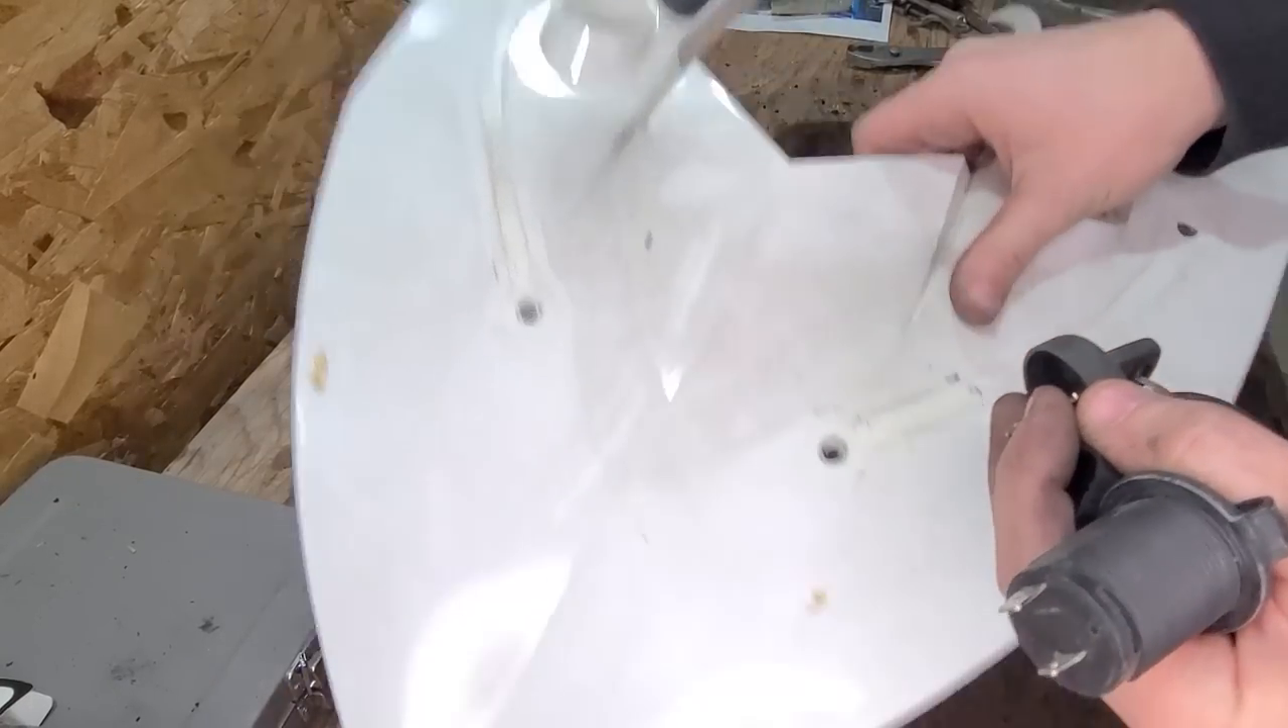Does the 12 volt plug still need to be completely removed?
No.